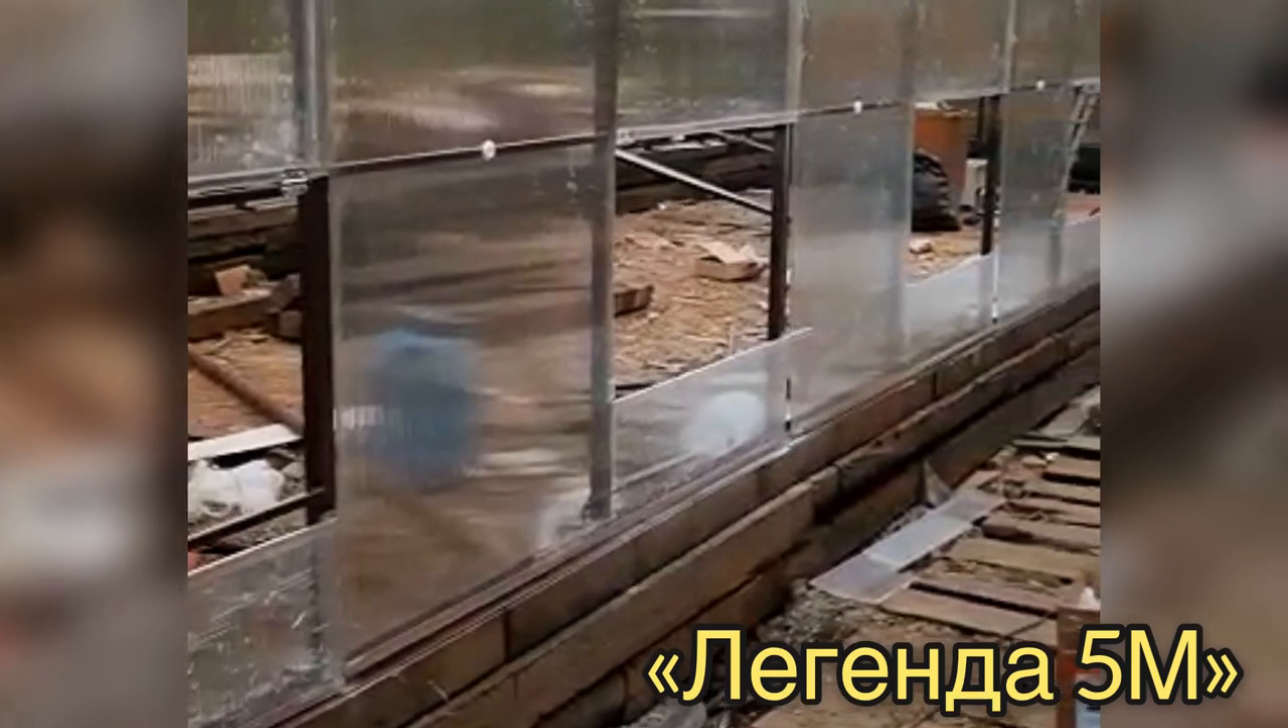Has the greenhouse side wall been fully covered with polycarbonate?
No.